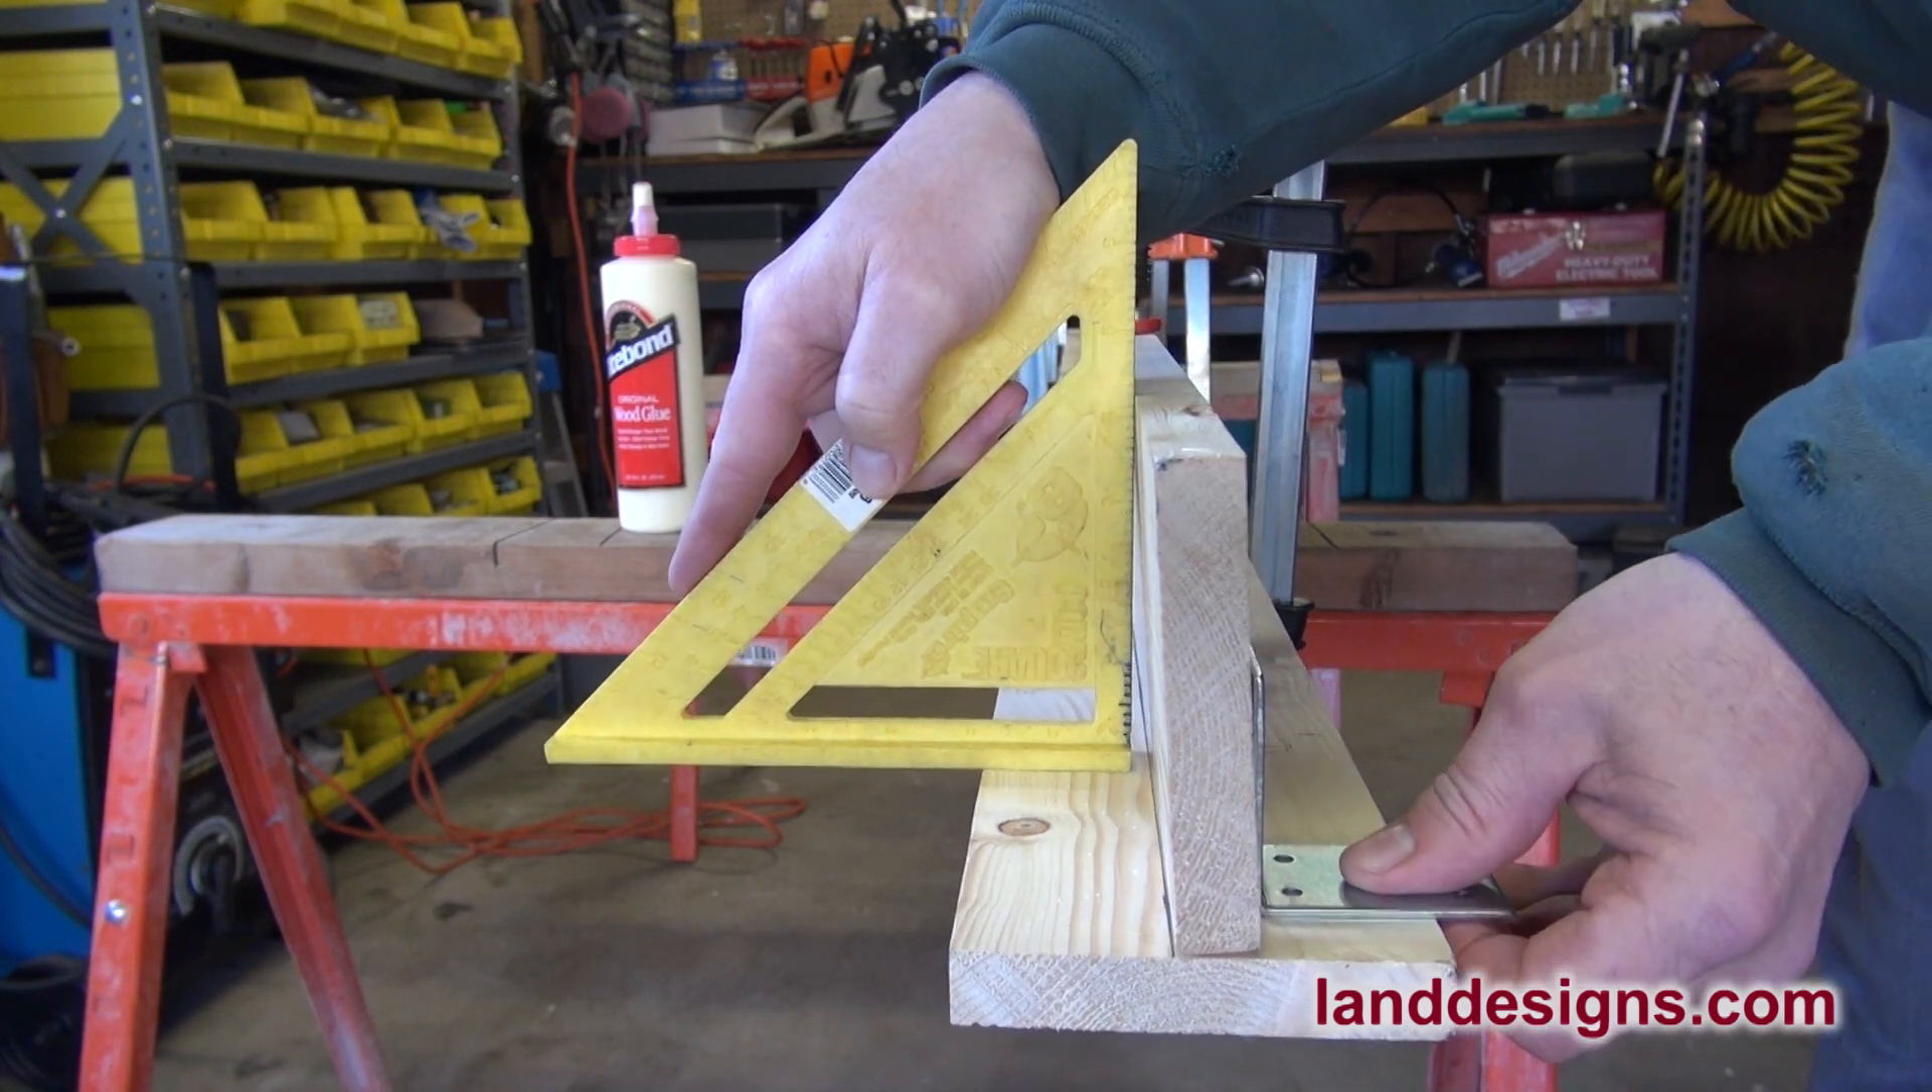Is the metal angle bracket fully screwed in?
No.